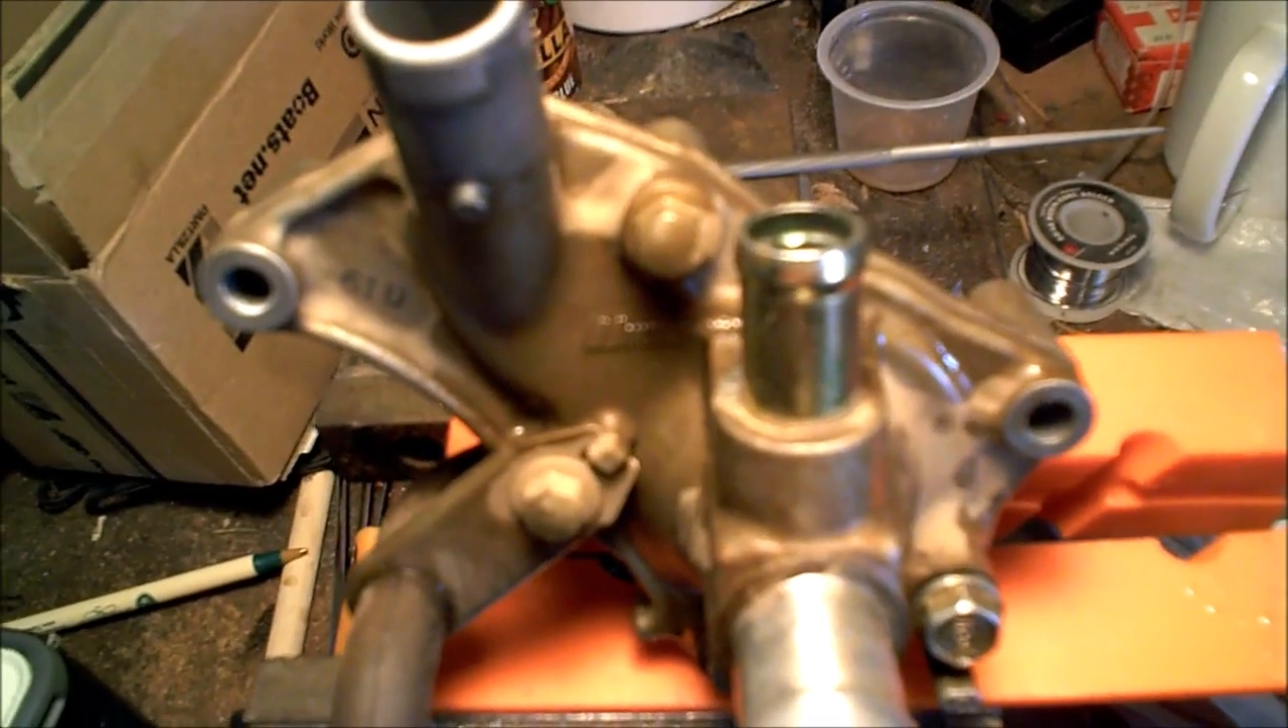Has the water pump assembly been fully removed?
Yes.